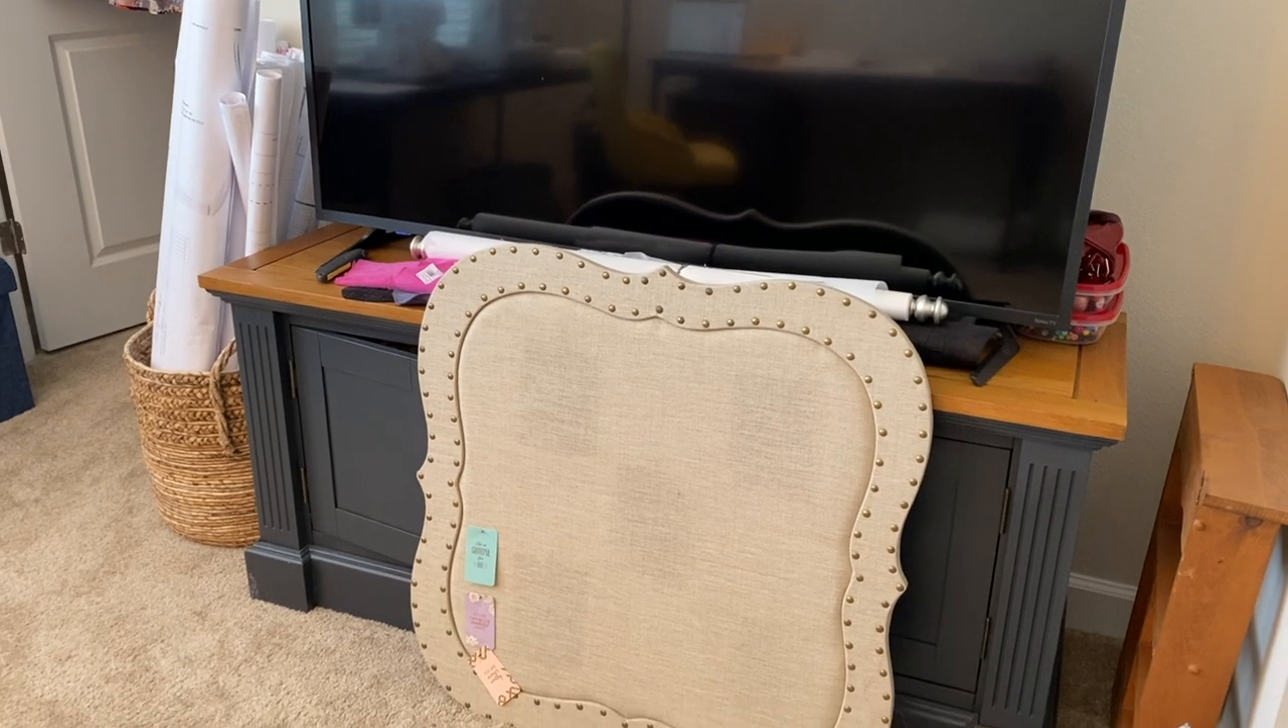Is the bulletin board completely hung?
No.